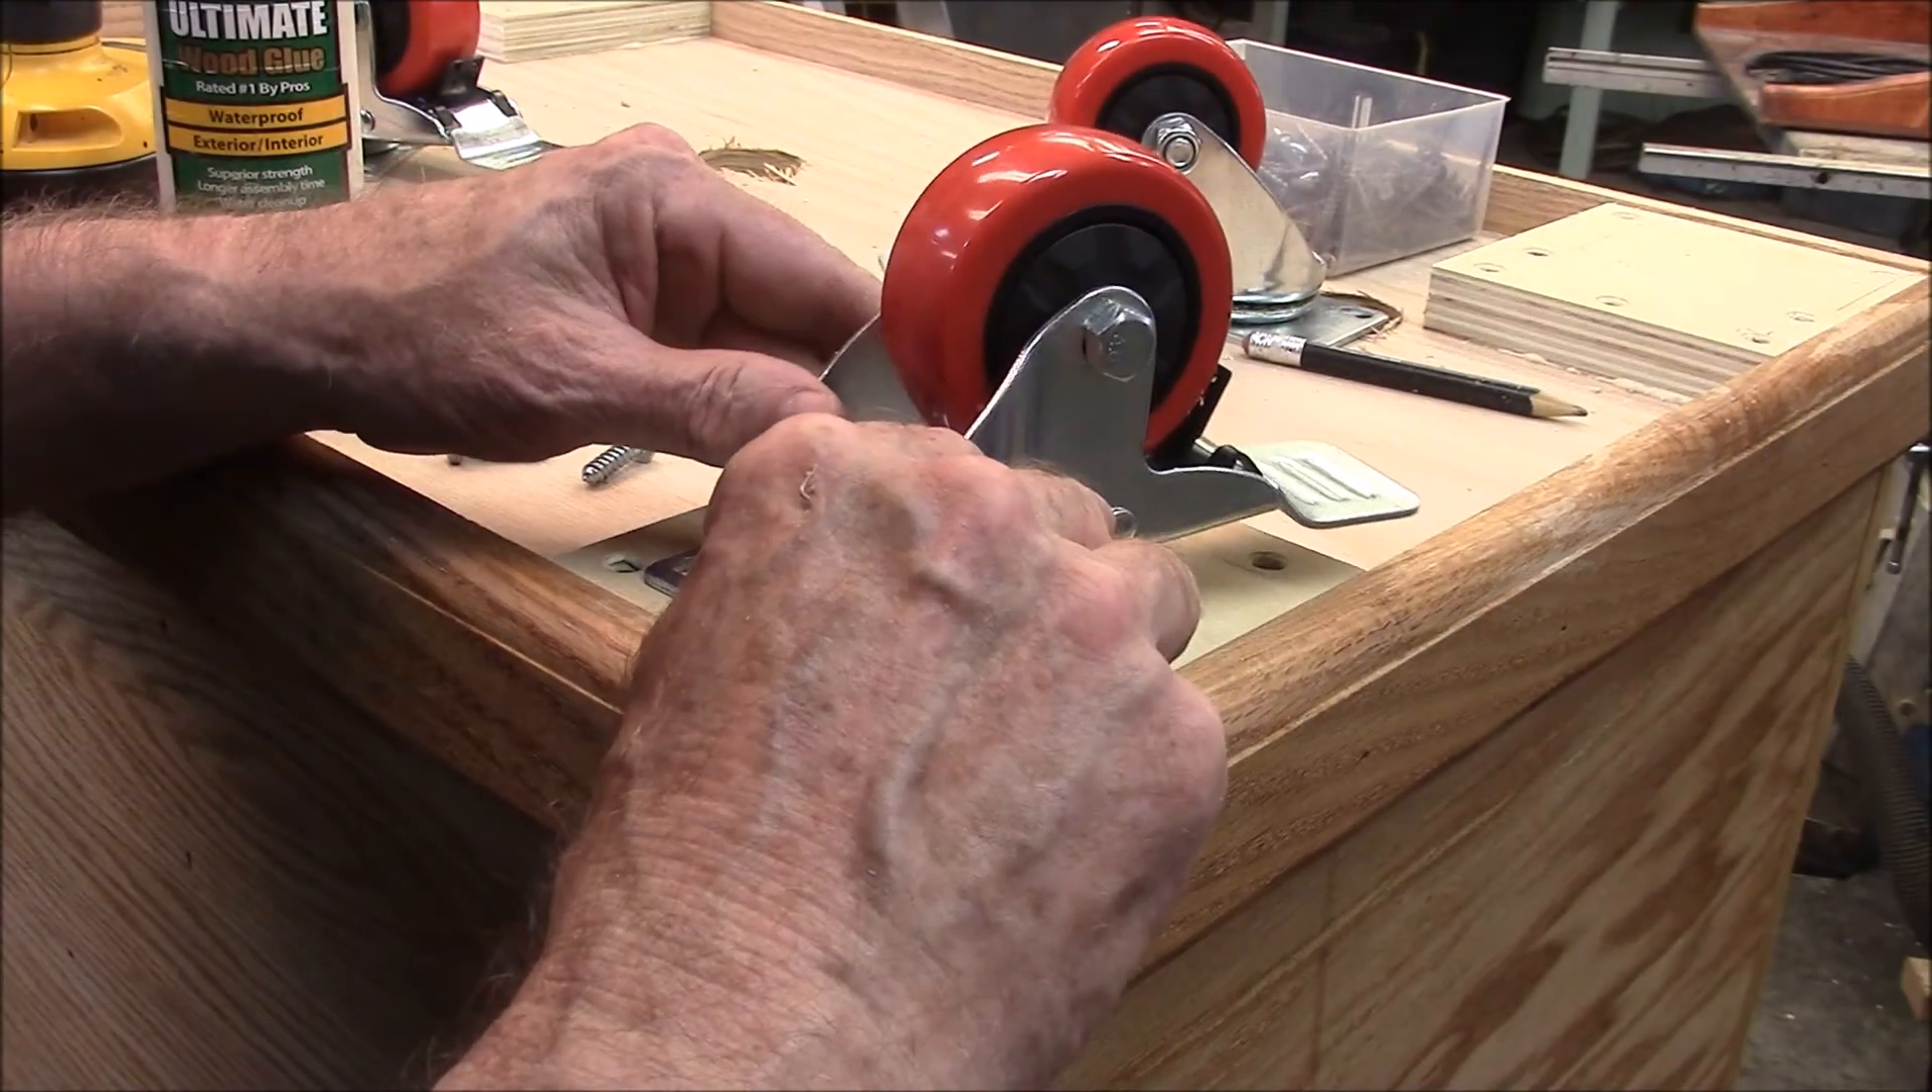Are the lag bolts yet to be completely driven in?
Yes.